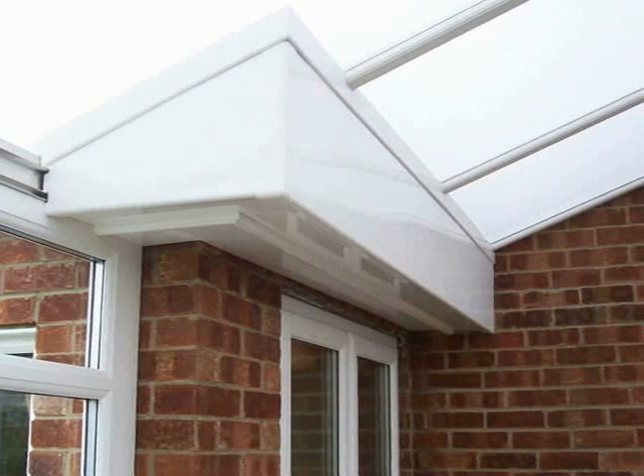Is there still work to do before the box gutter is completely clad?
No.